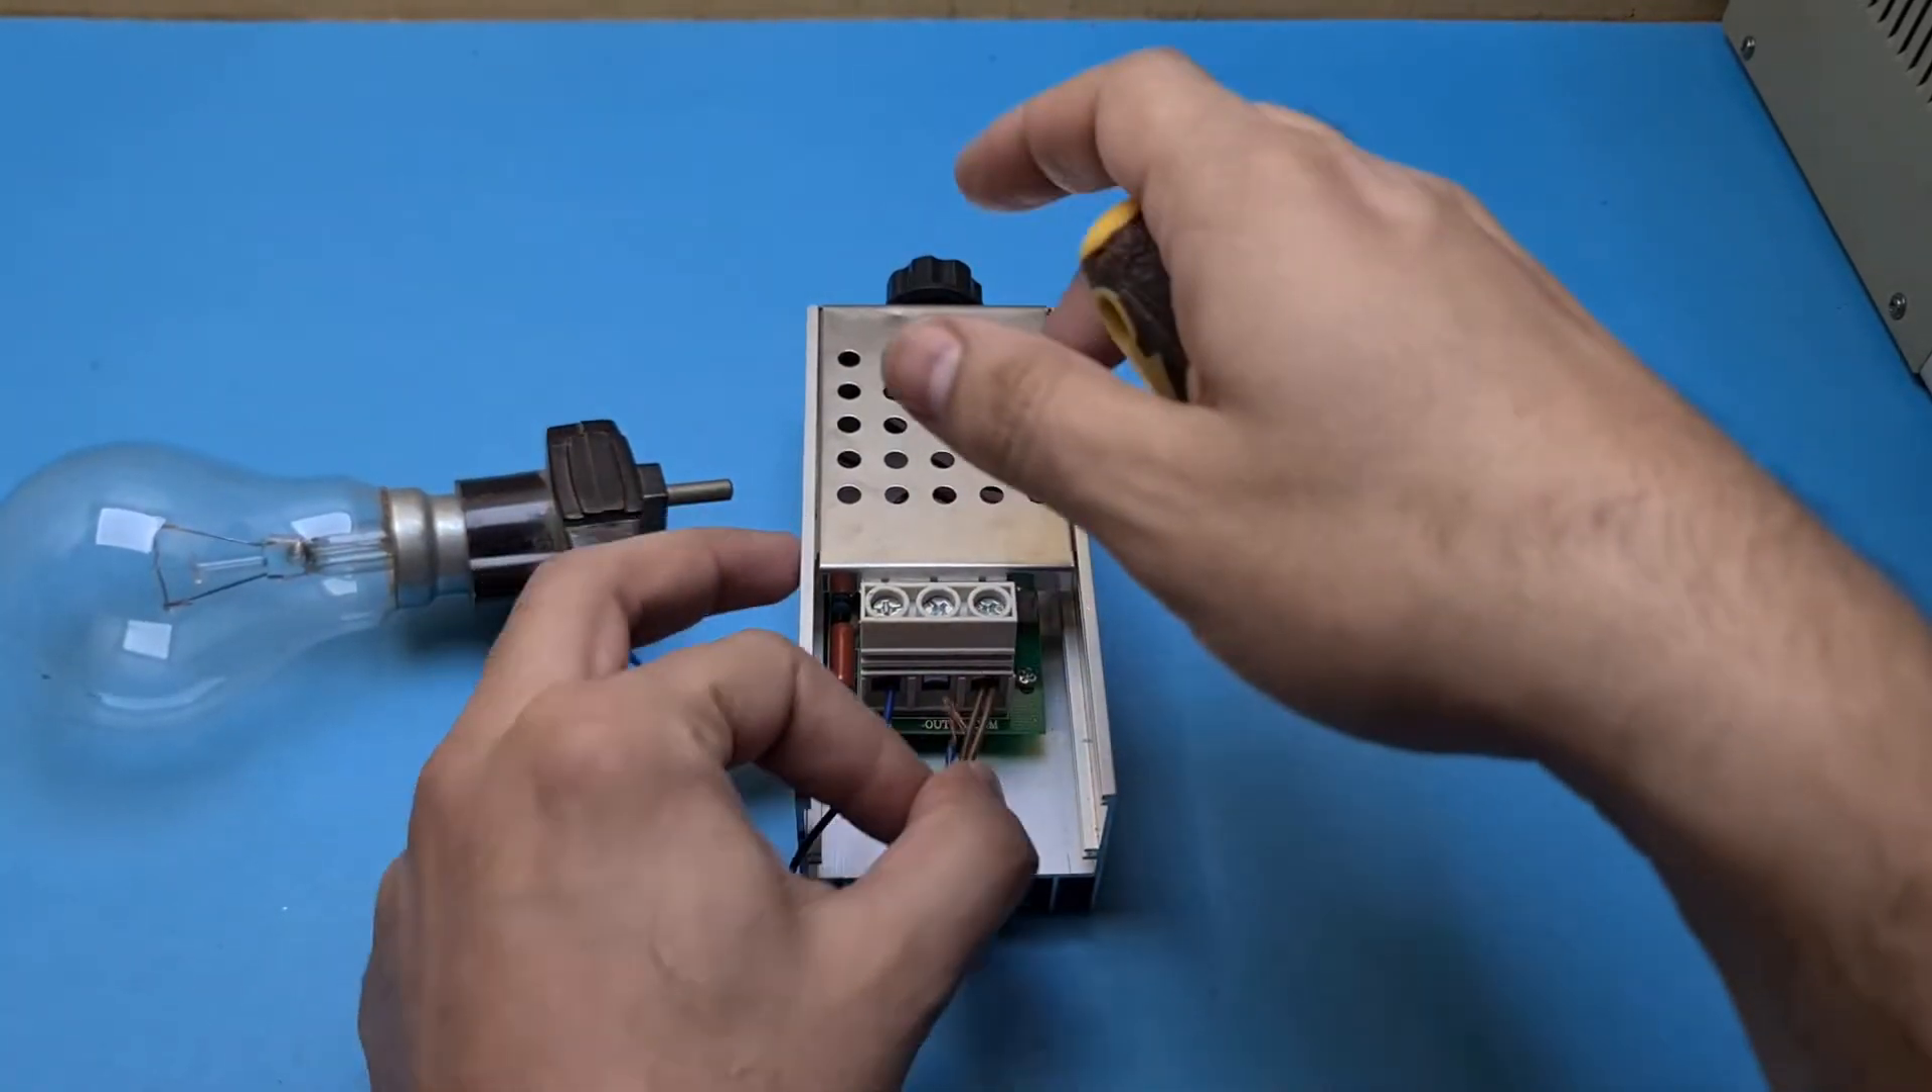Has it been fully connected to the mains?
No.